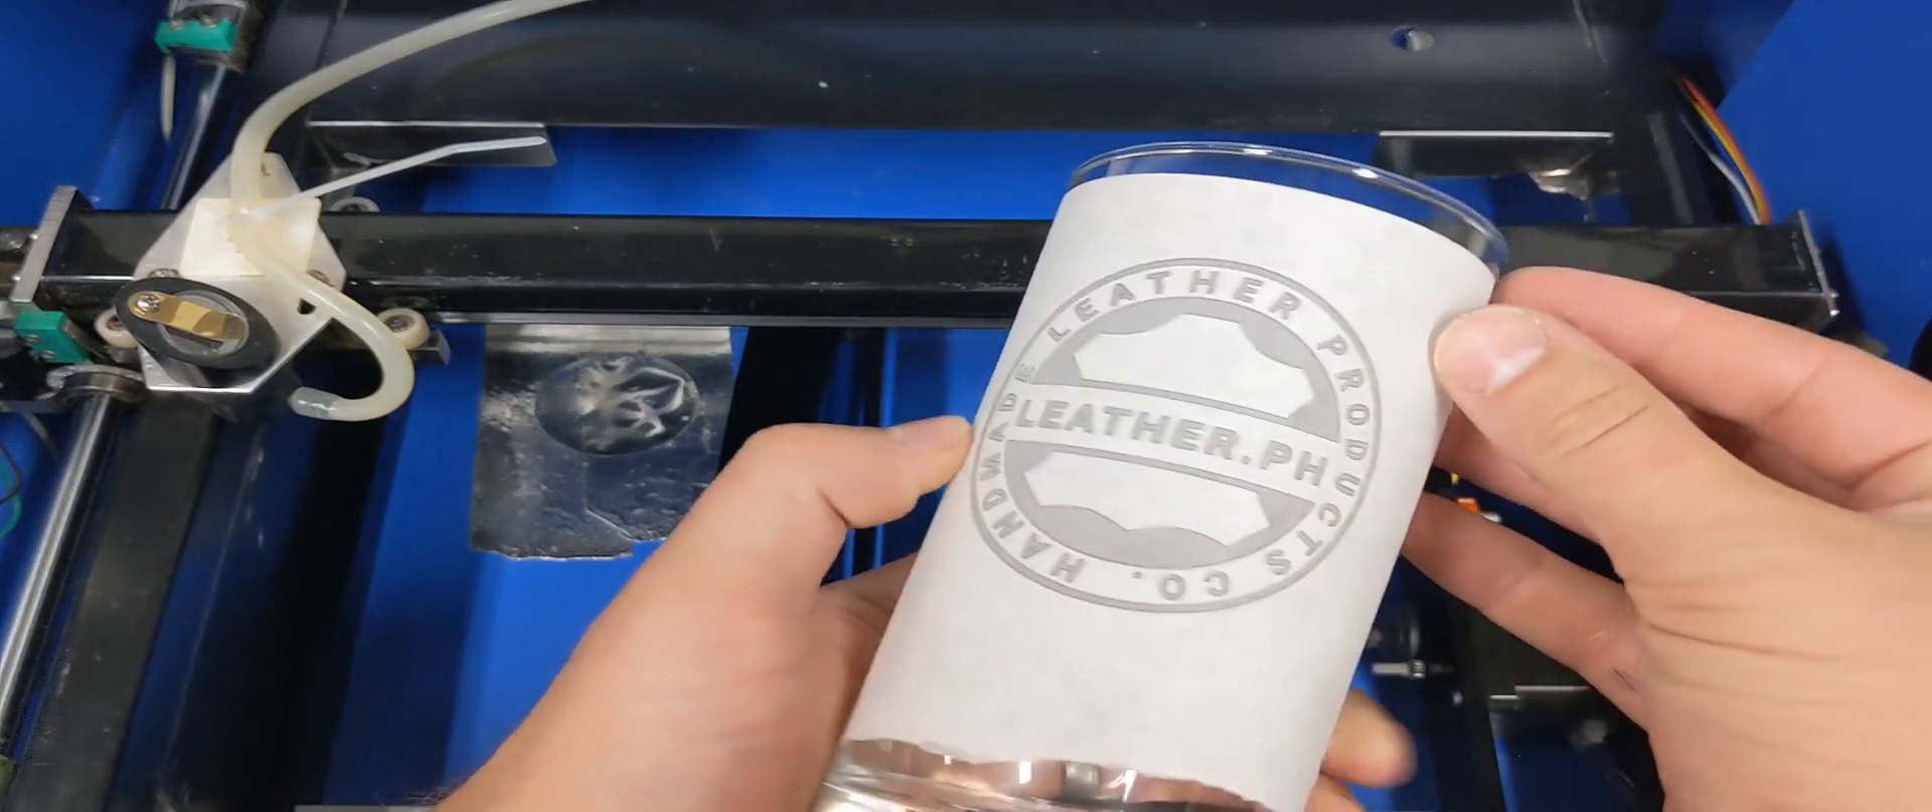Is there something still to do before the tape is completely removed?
Yes.